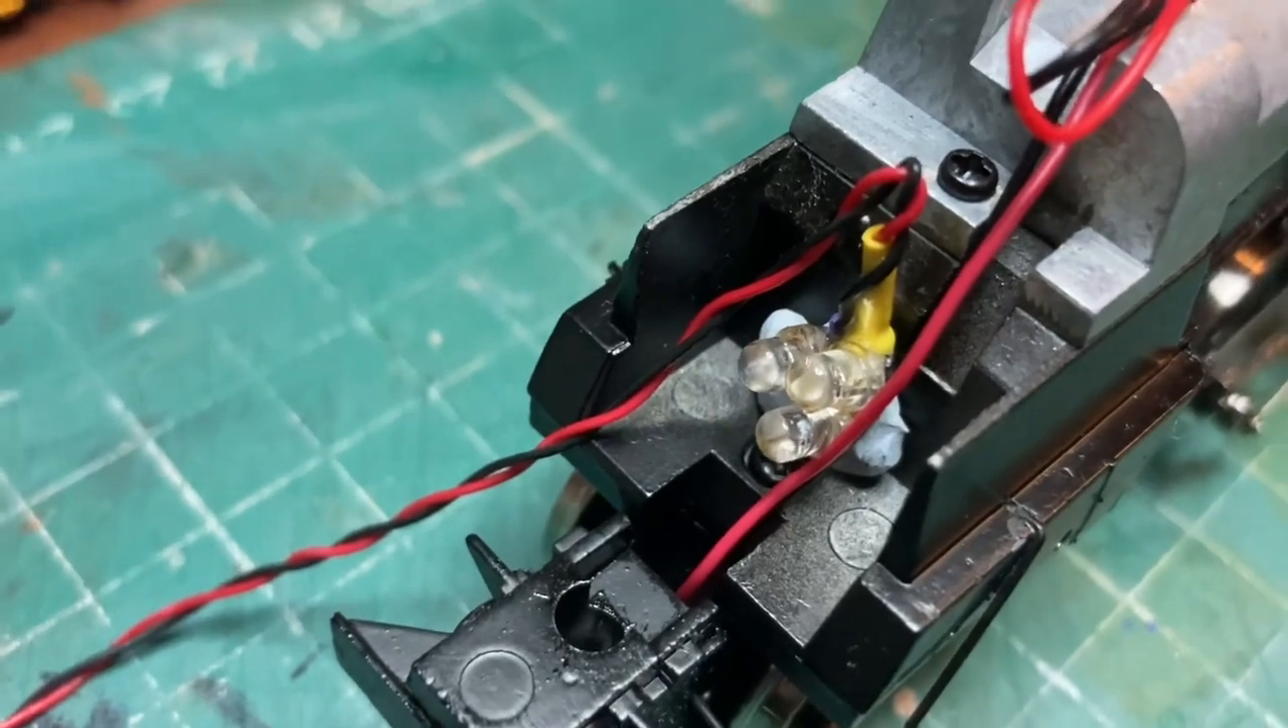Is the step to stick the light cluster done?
Yes.